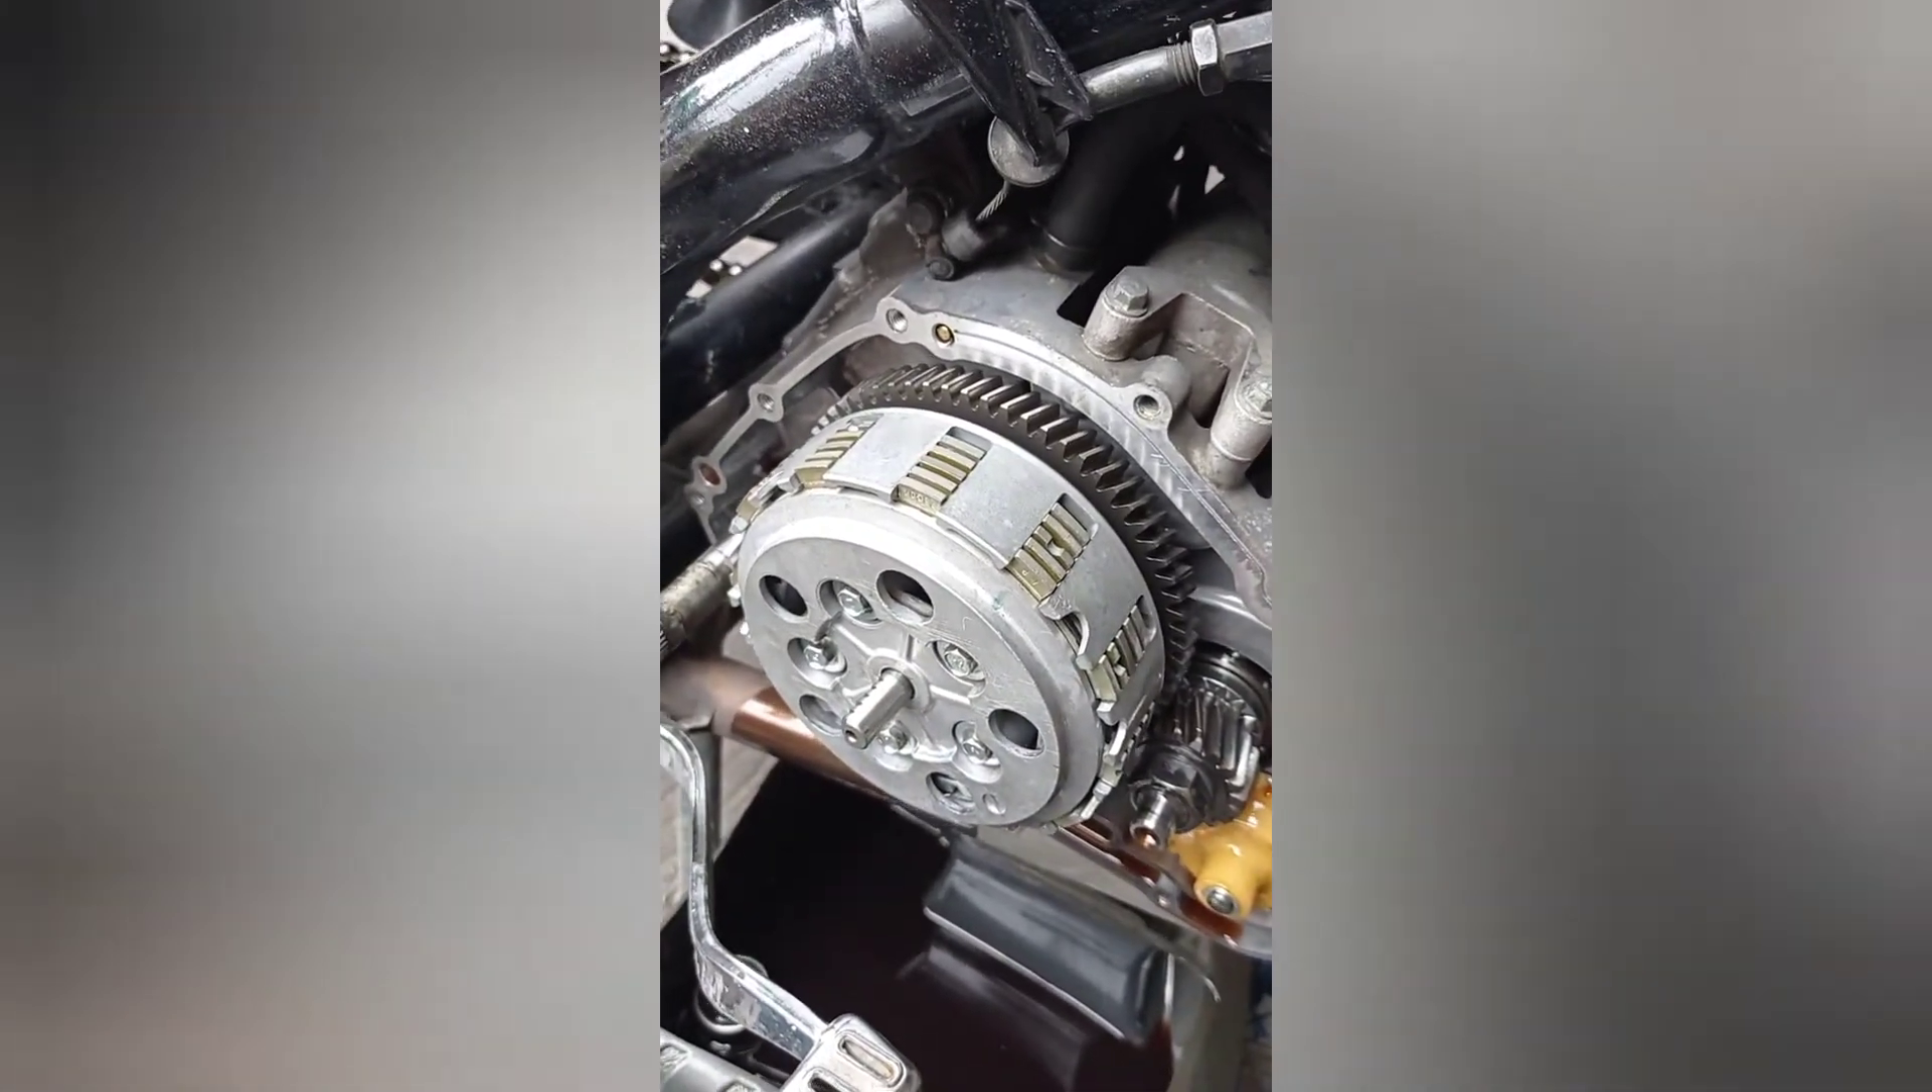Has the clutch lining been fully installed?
Yes.